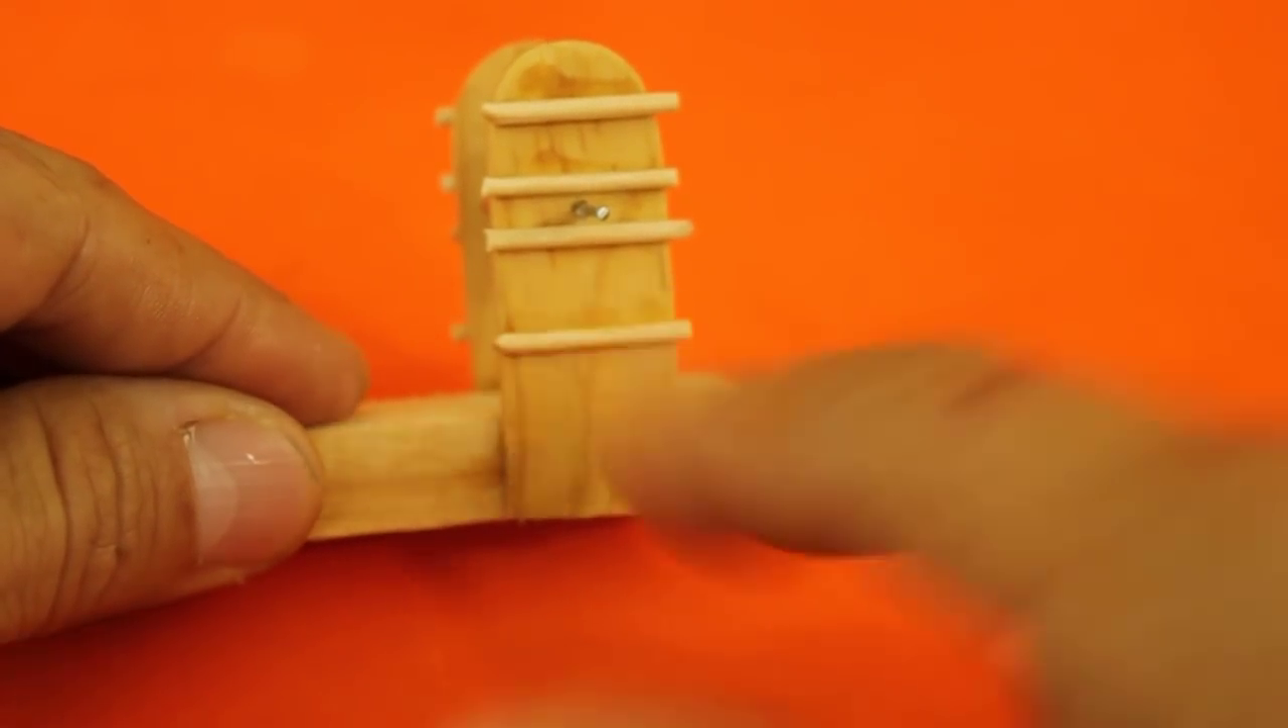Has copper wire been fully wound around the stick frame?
No.